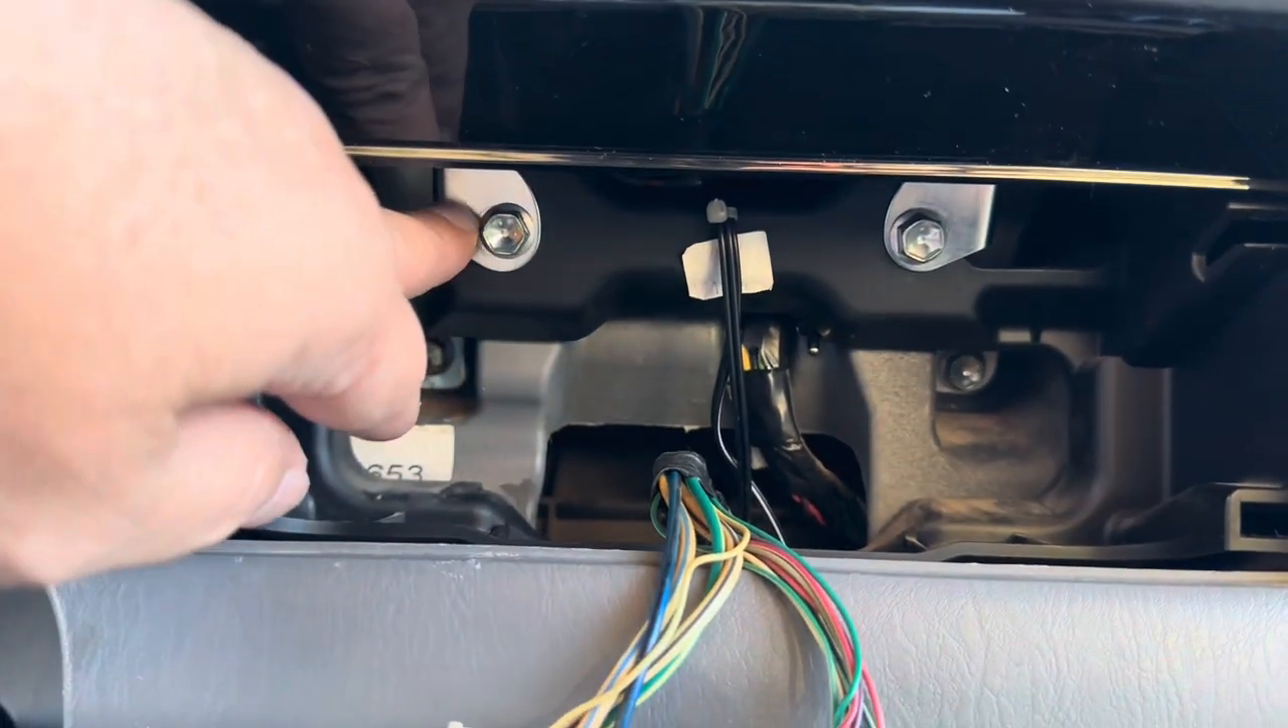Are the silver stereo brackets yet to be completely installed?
No.